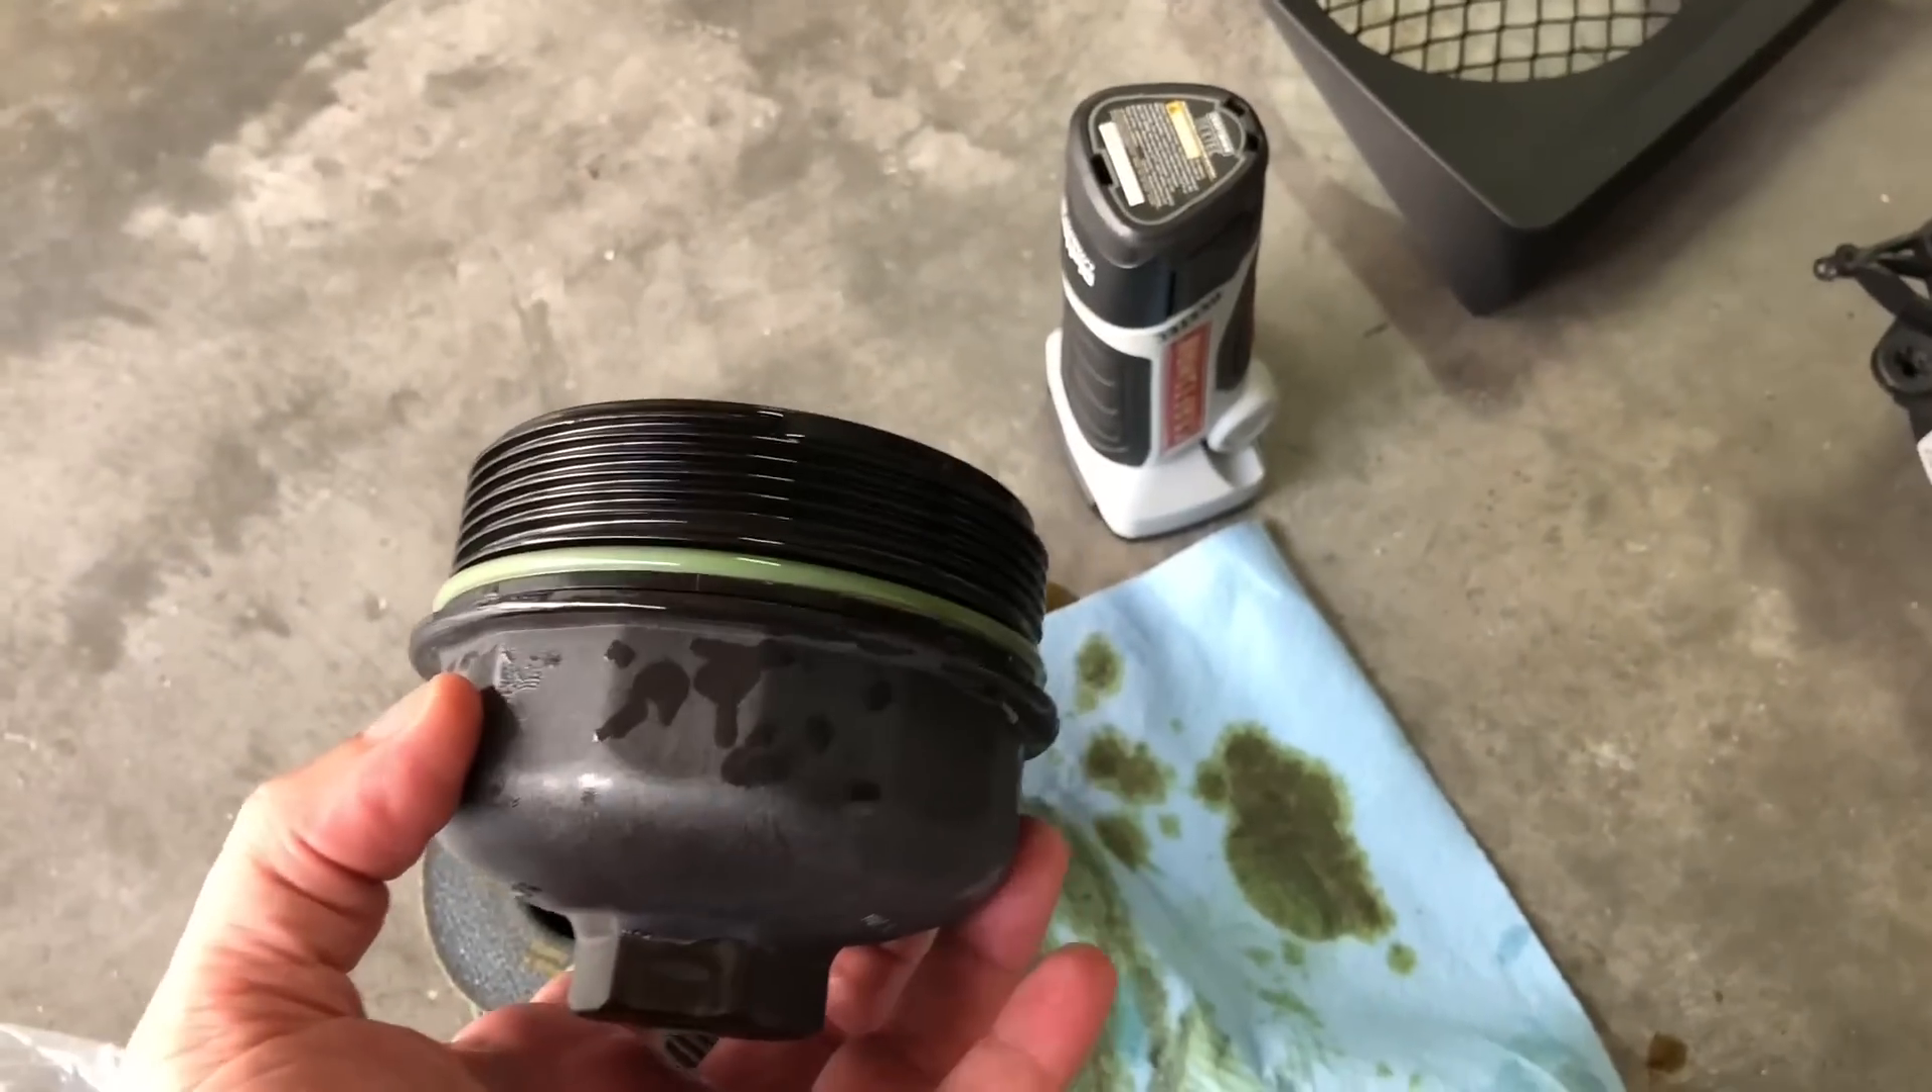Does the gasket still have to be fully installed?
No.